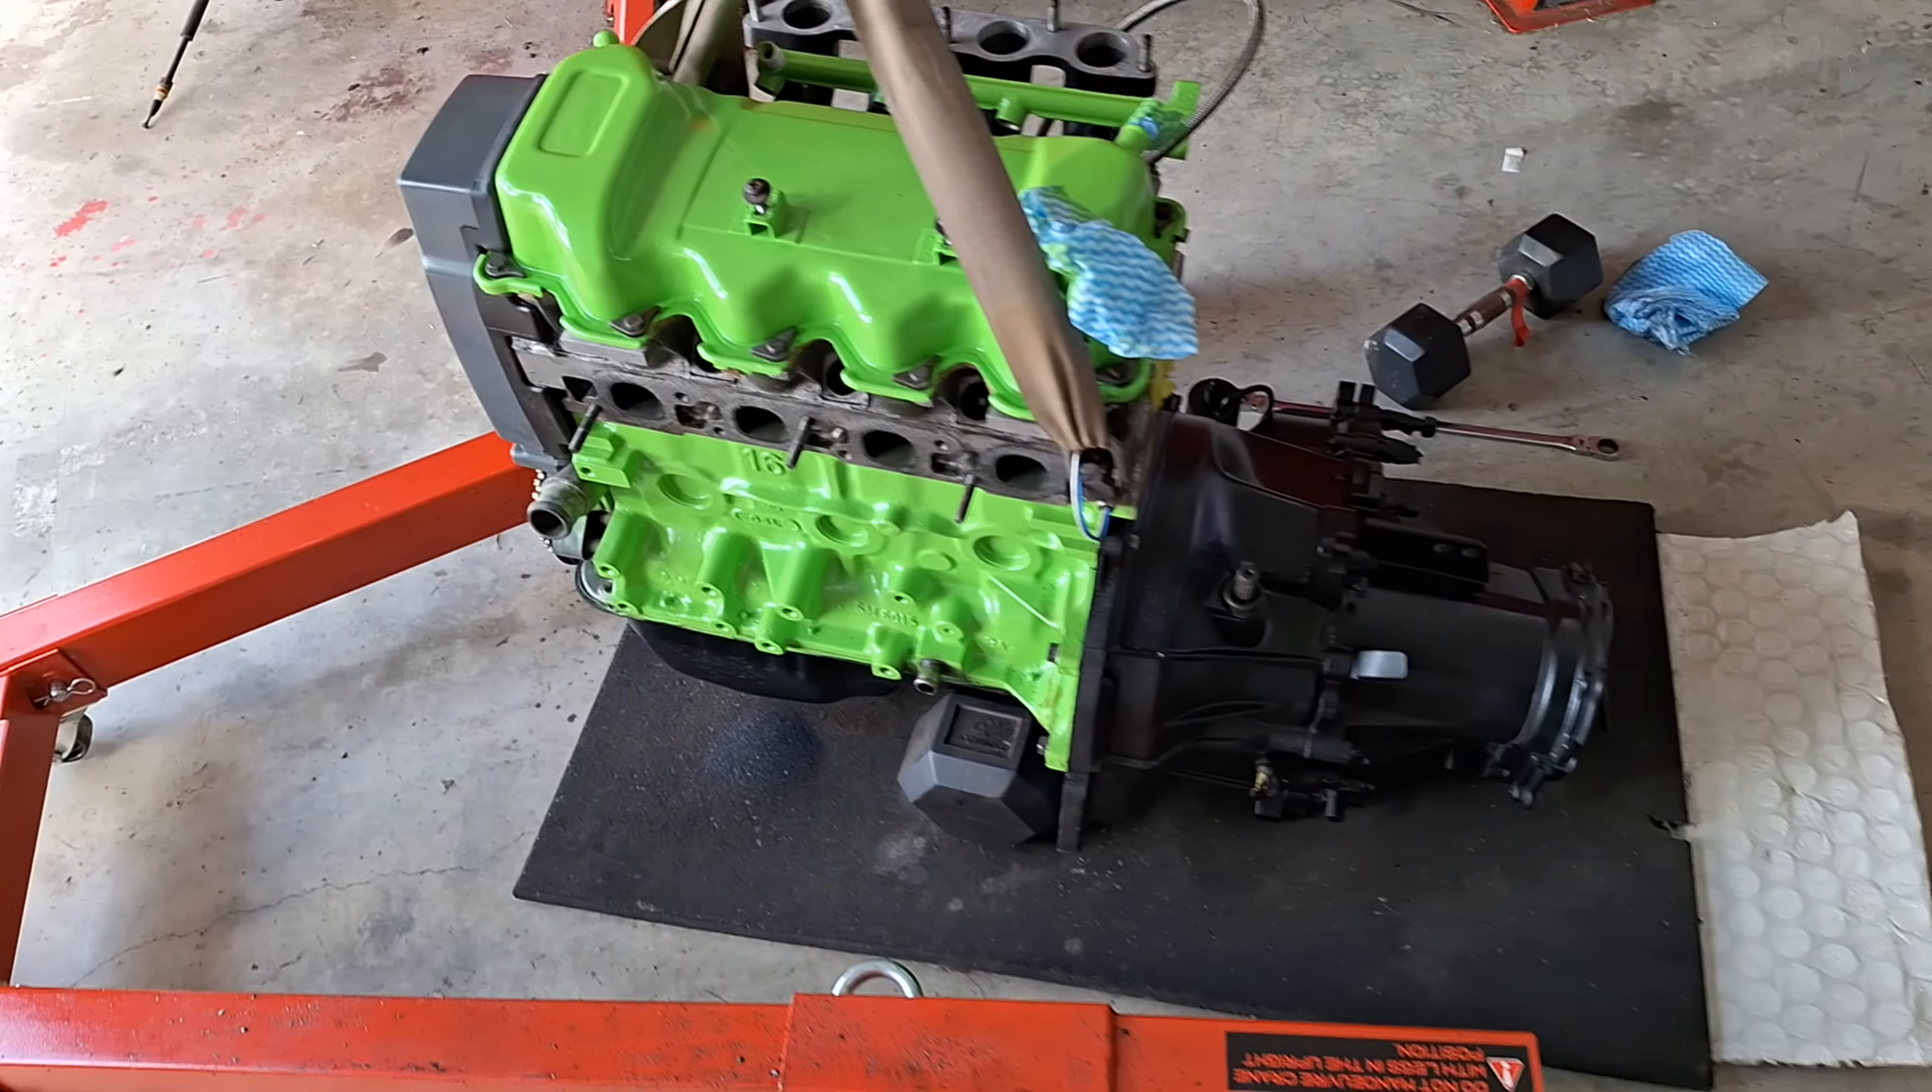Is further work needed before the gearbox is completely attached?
No.